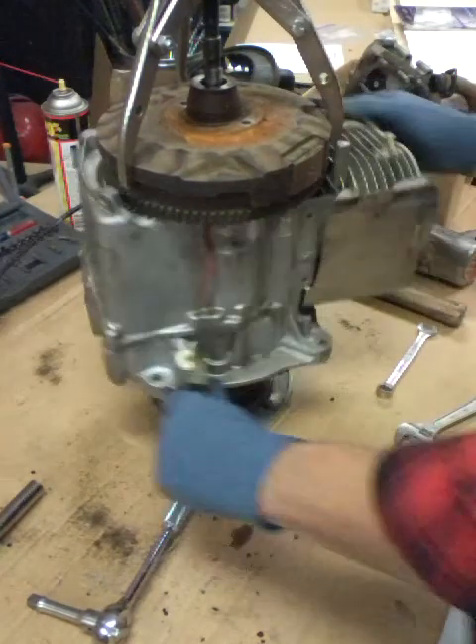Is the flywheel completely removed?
No.